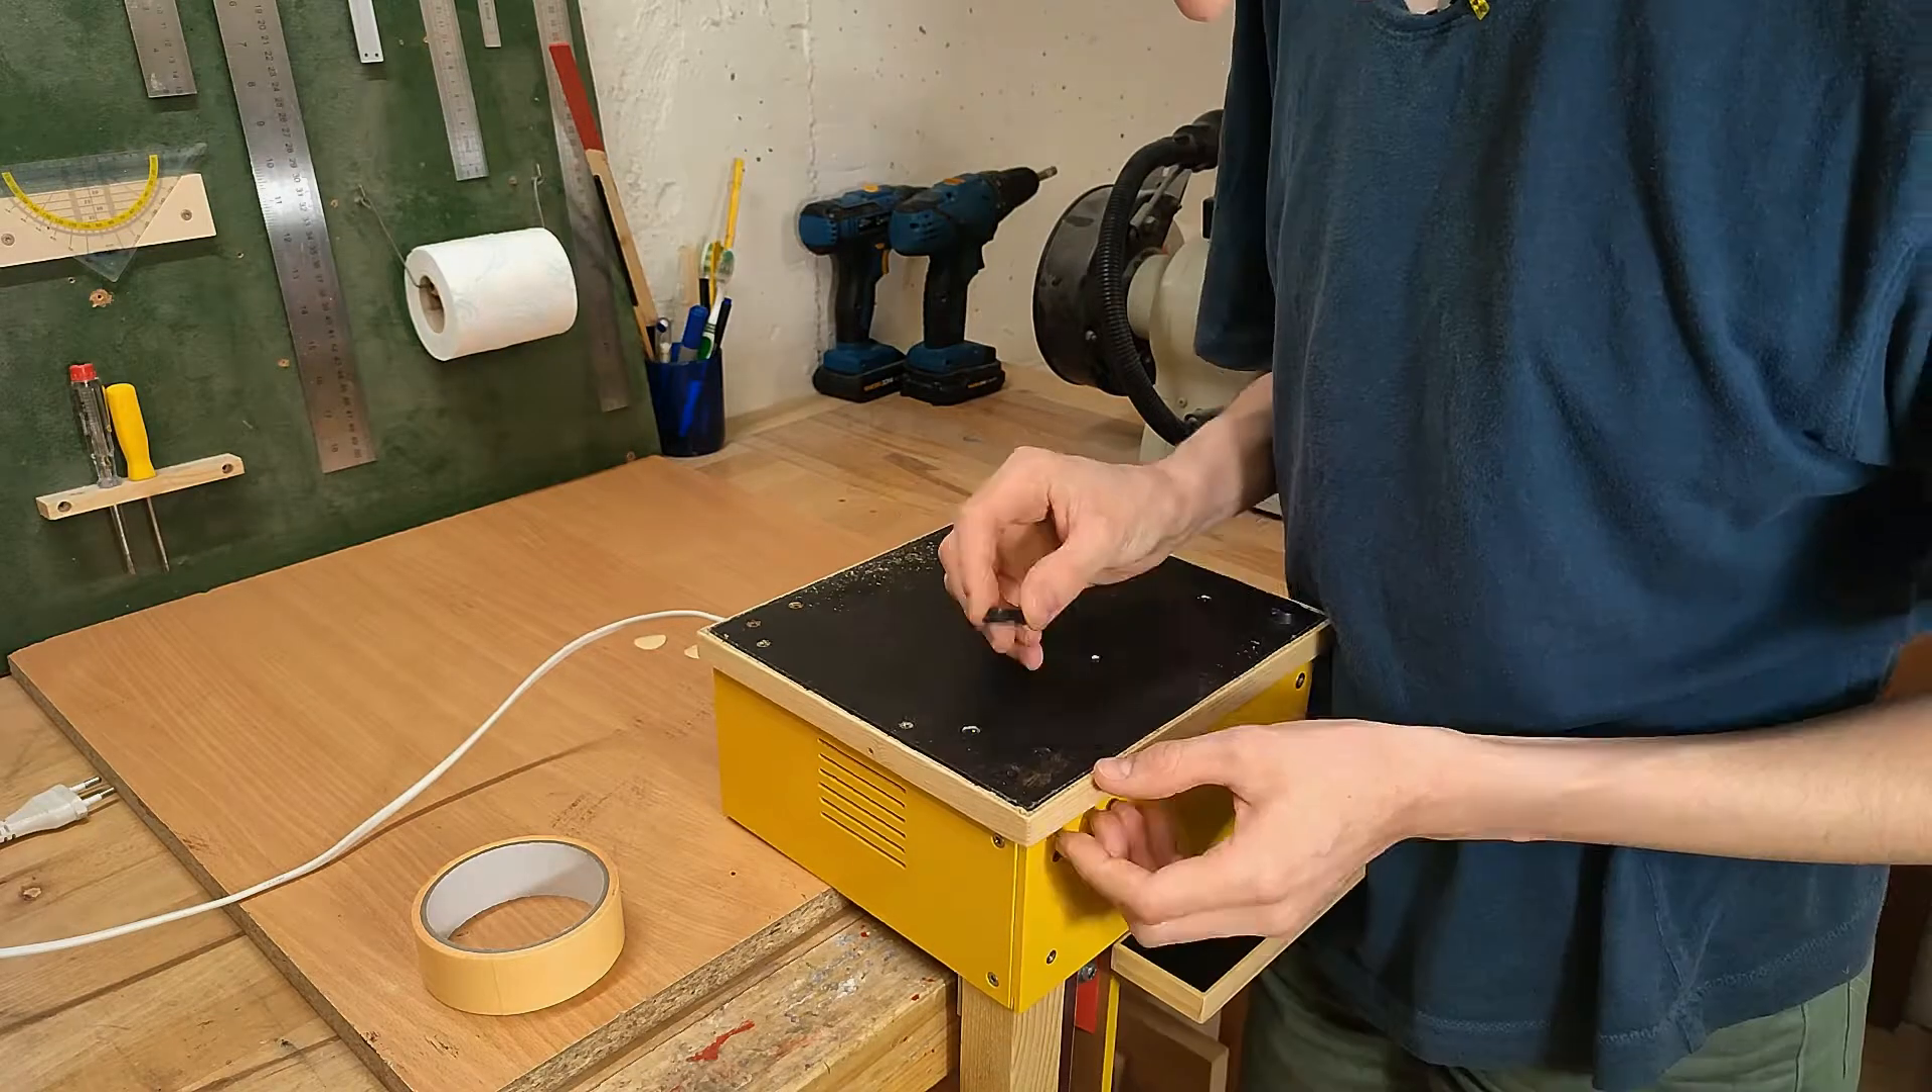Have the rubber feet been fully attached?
No.